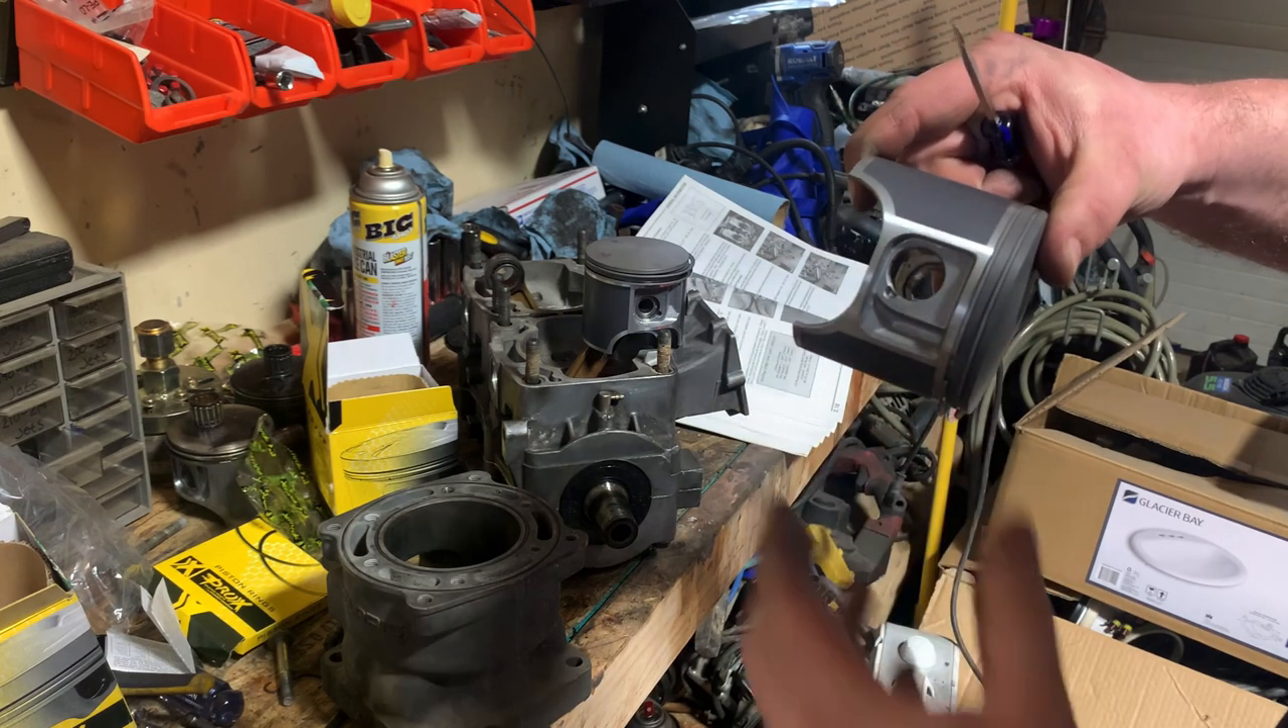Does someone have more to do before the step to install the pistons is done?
Yes.